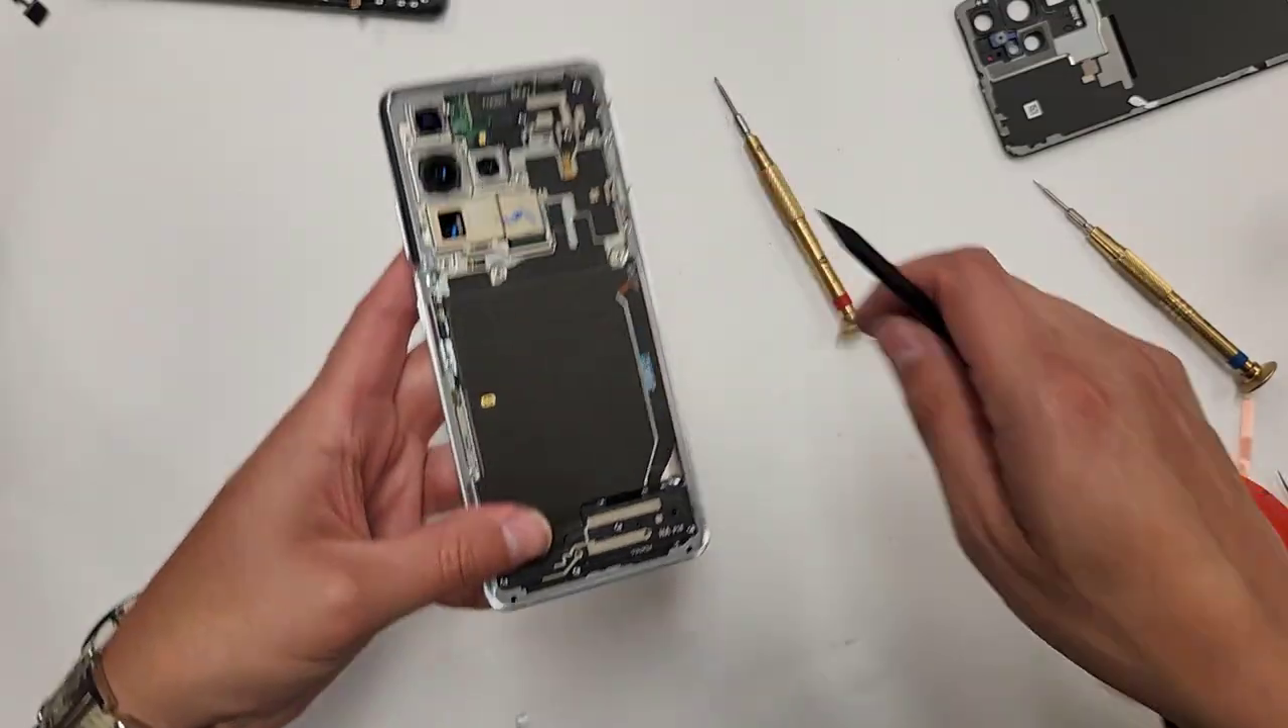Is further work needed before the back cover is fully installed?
Yes.